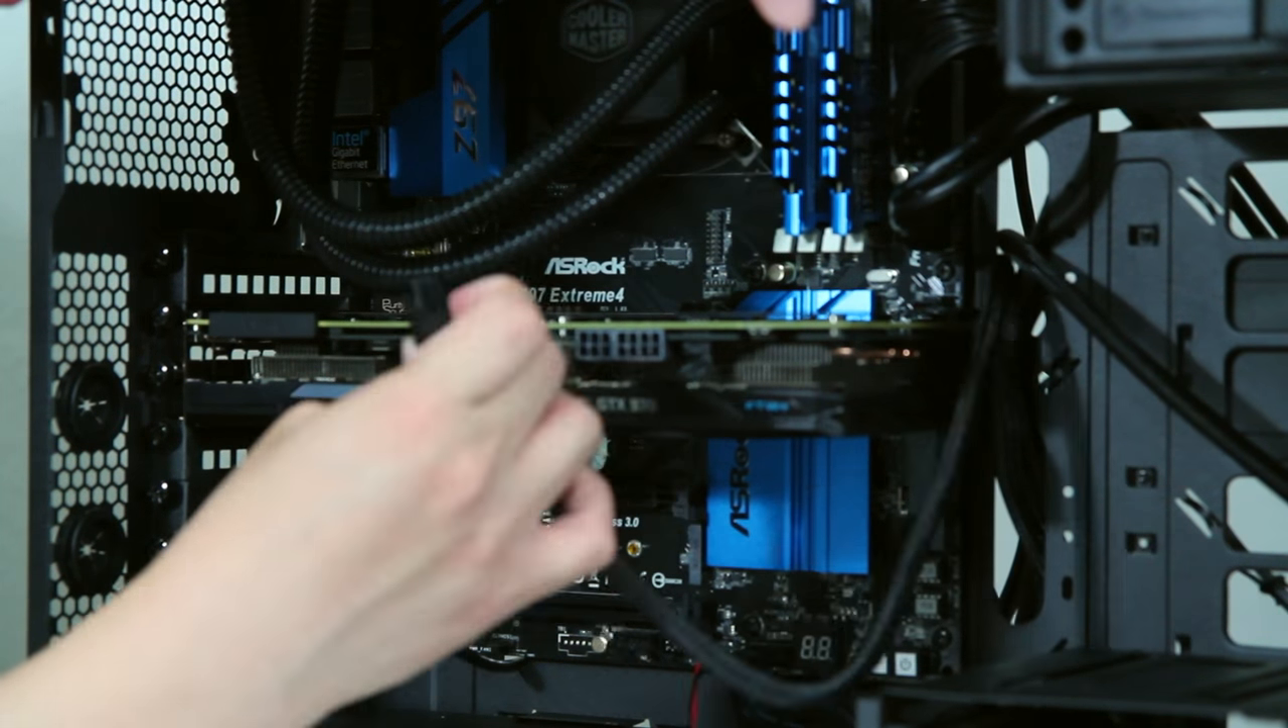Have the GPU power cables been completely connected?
No.